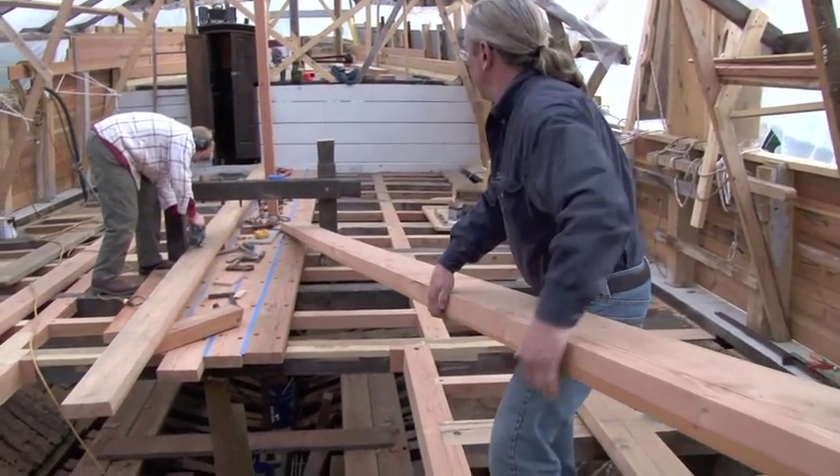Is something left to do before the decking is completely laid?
Yes.